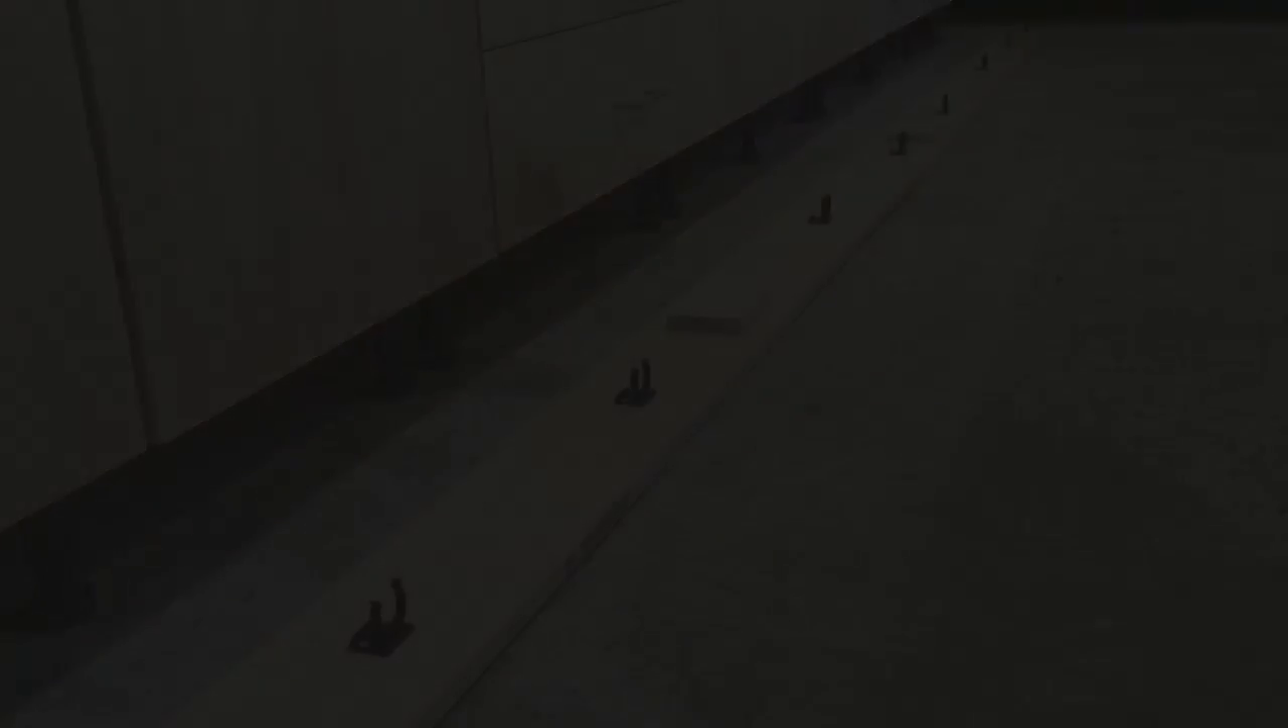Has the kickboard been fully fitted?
No.